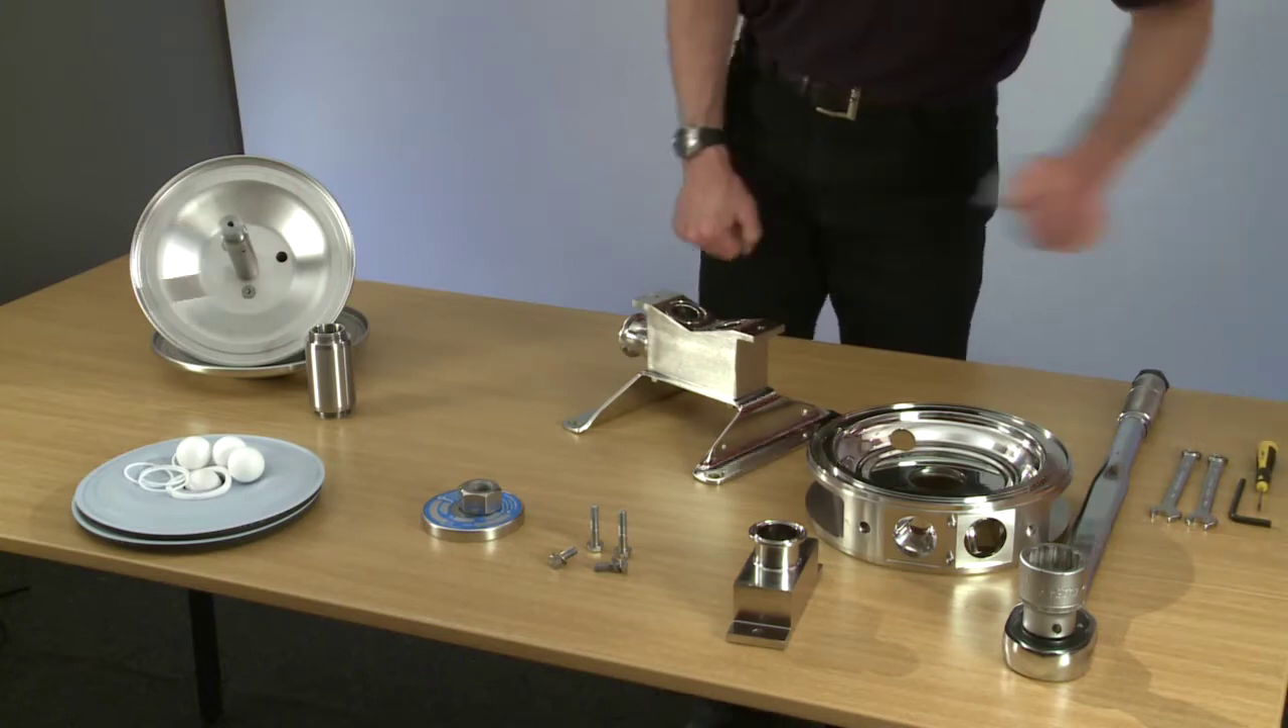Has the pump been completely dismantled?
Yes.